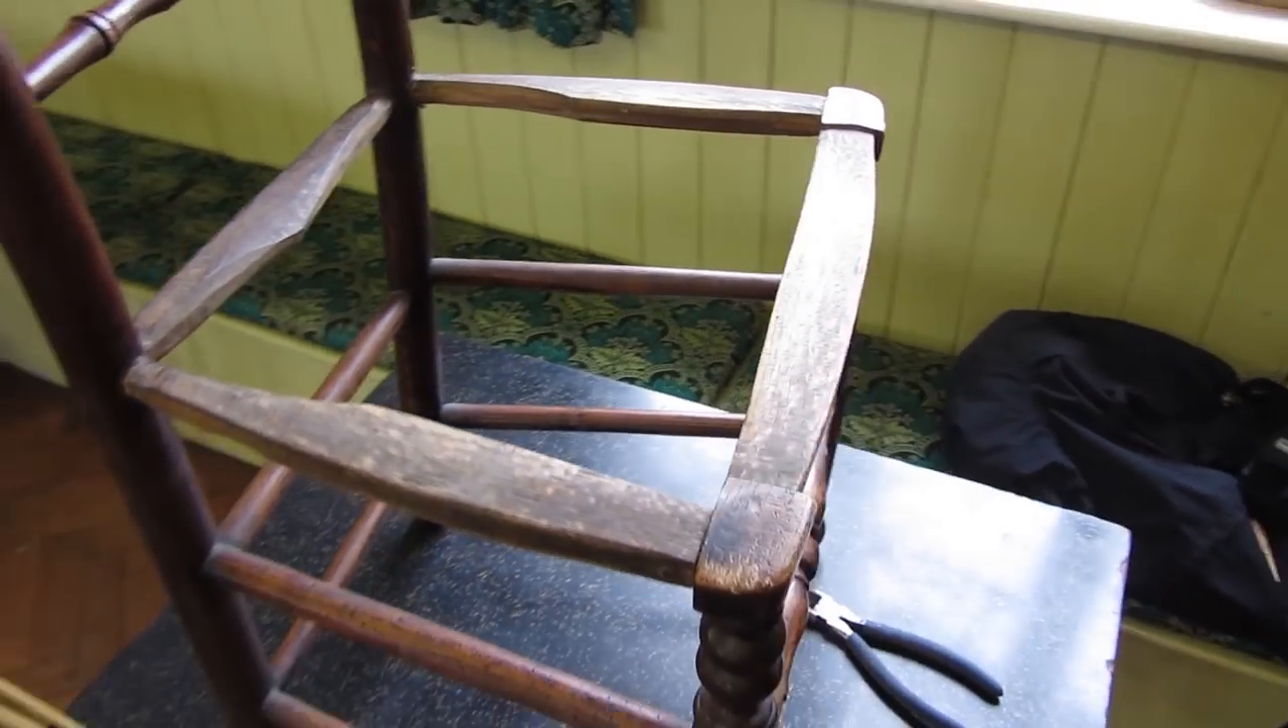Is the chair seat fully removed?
Yes.